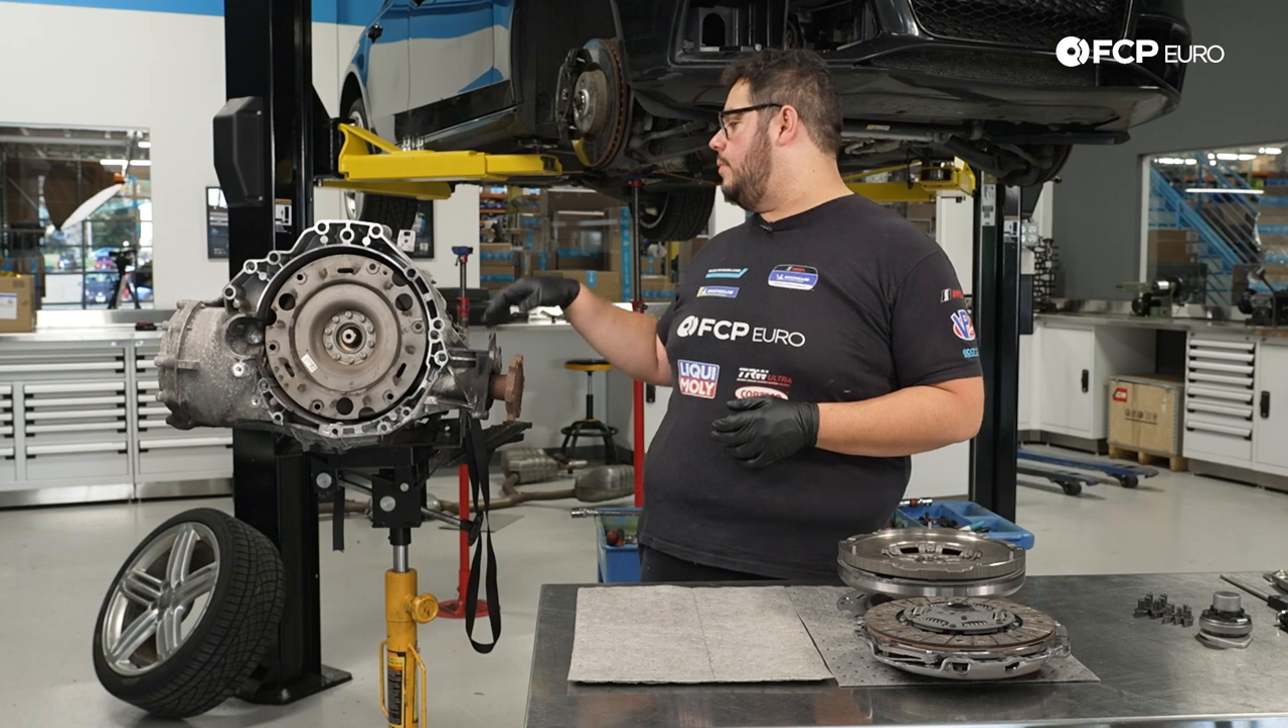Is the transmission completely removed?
Yes.